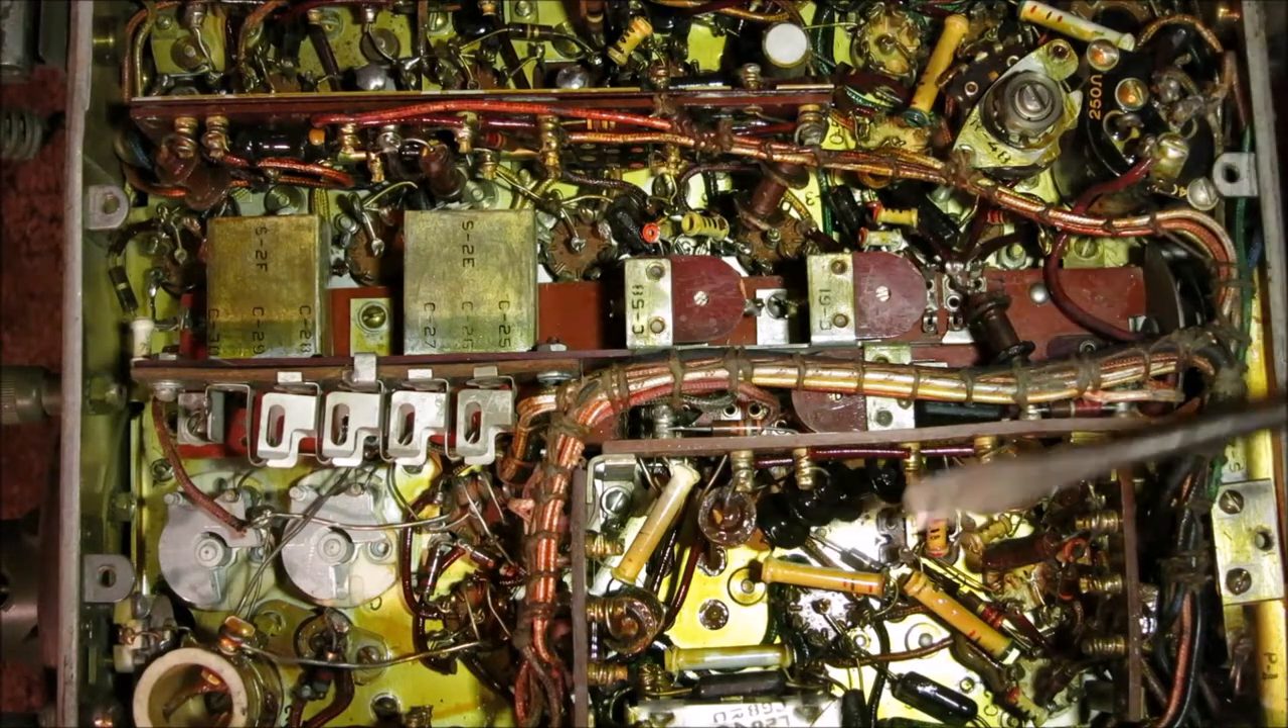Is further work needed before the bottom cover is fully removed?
No.